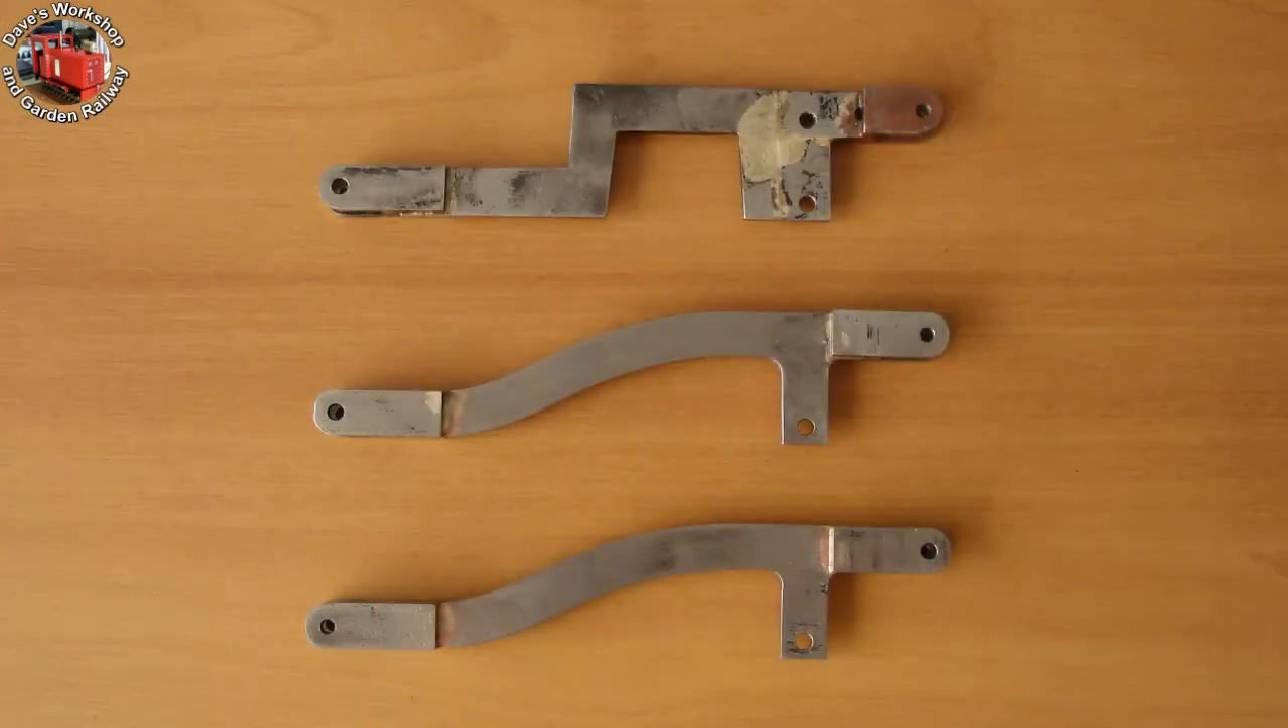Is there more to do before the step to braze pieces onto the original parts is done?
No.